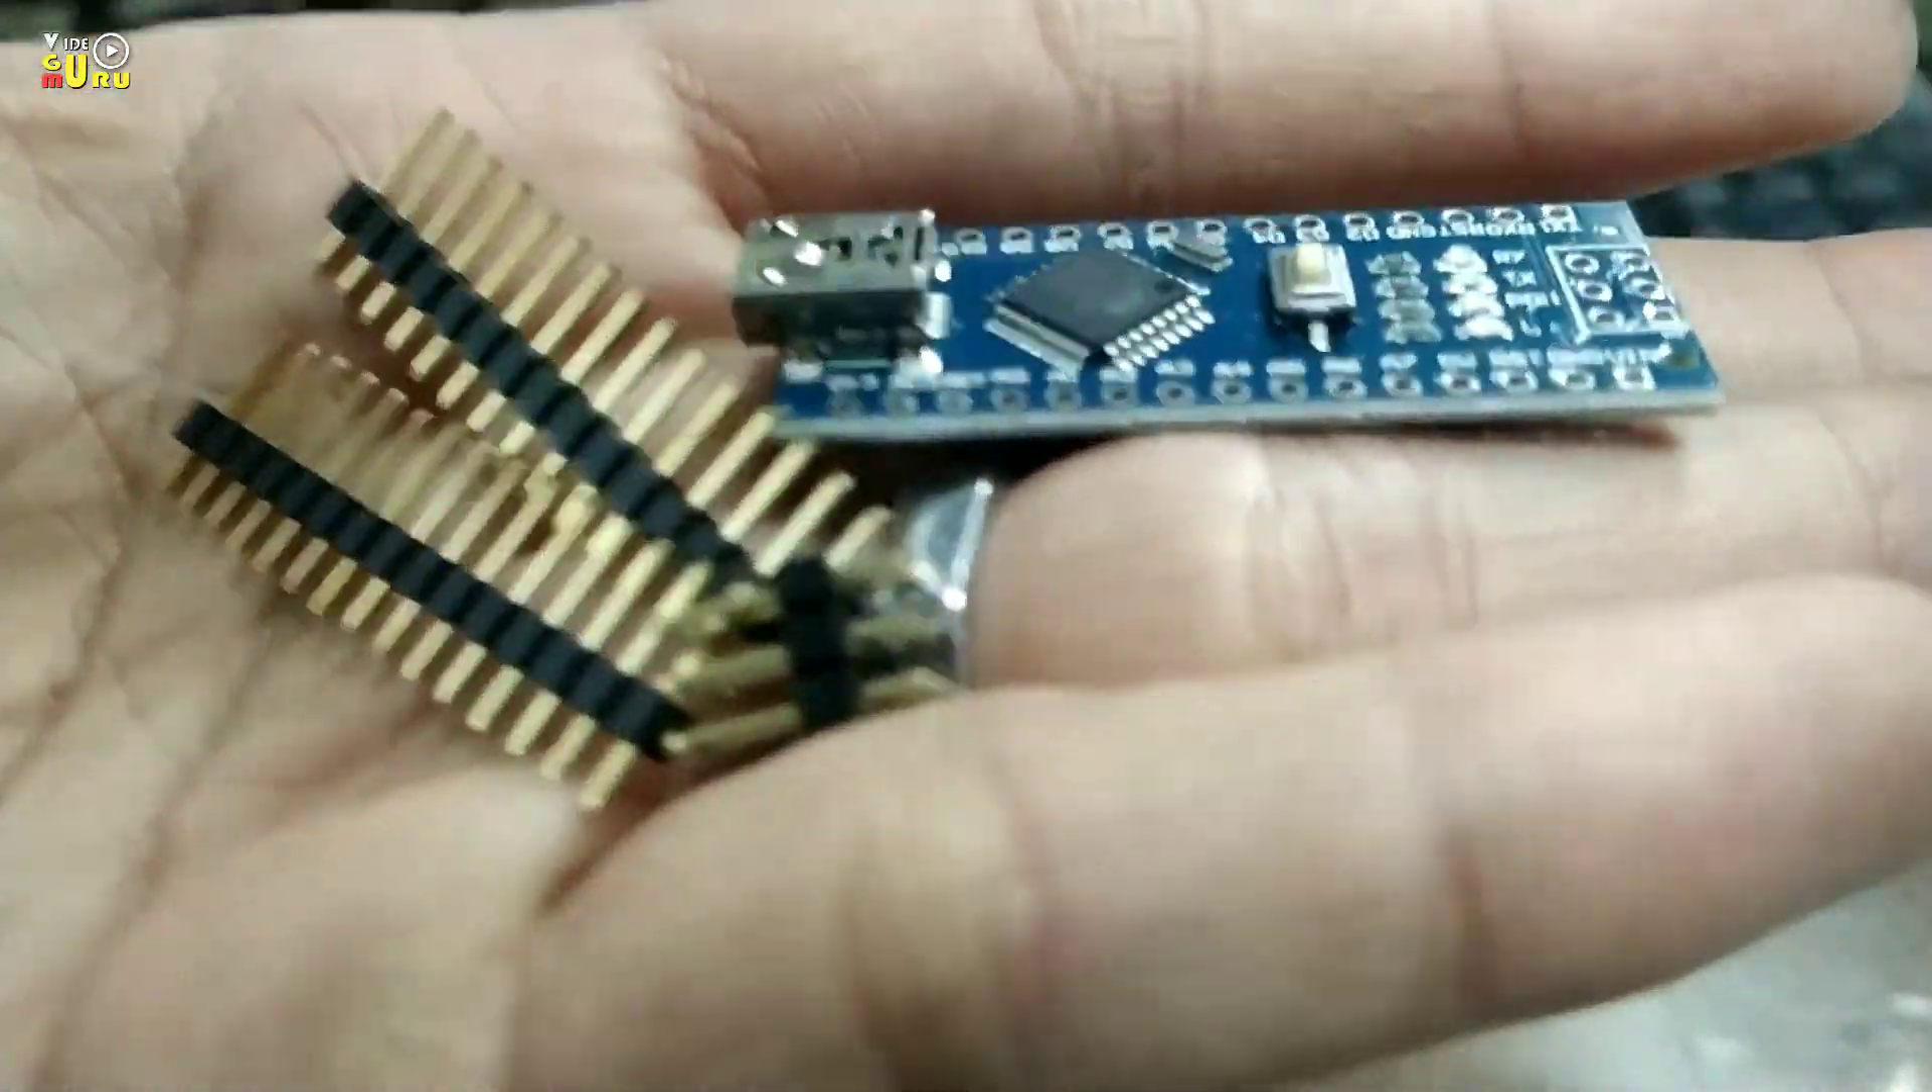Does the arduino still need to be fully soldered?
Yes.